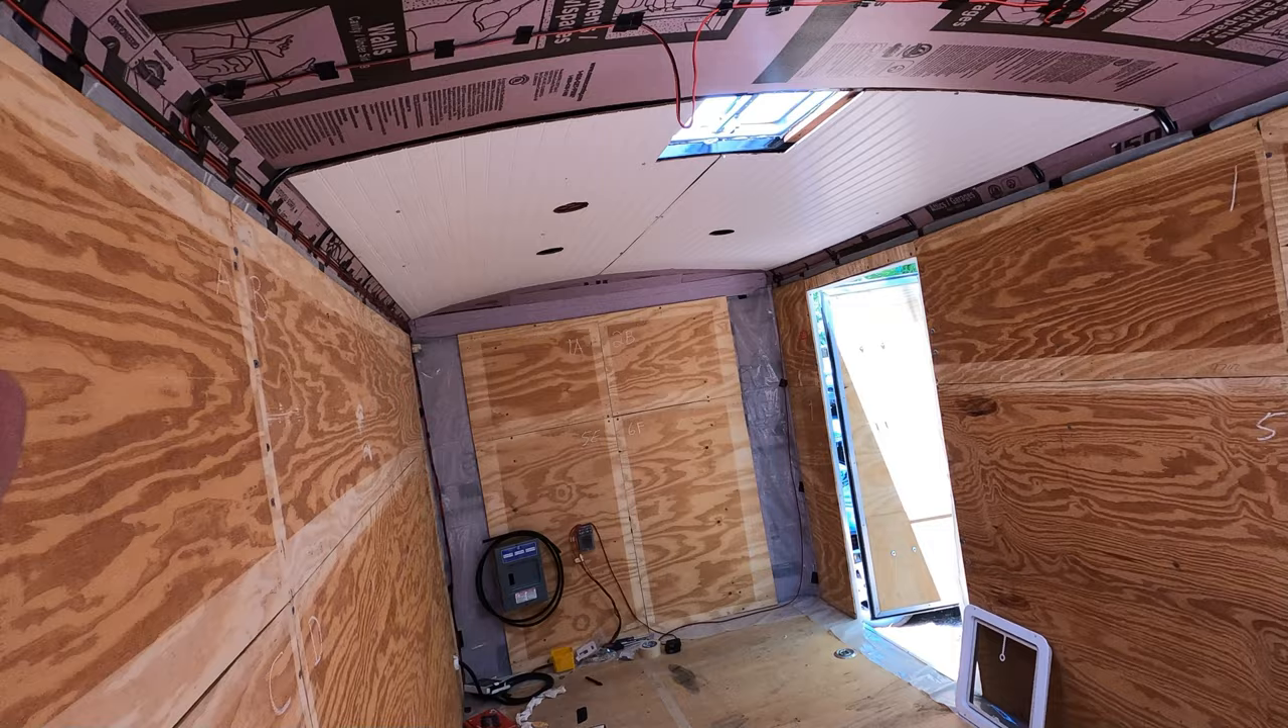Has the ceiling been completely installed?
No.